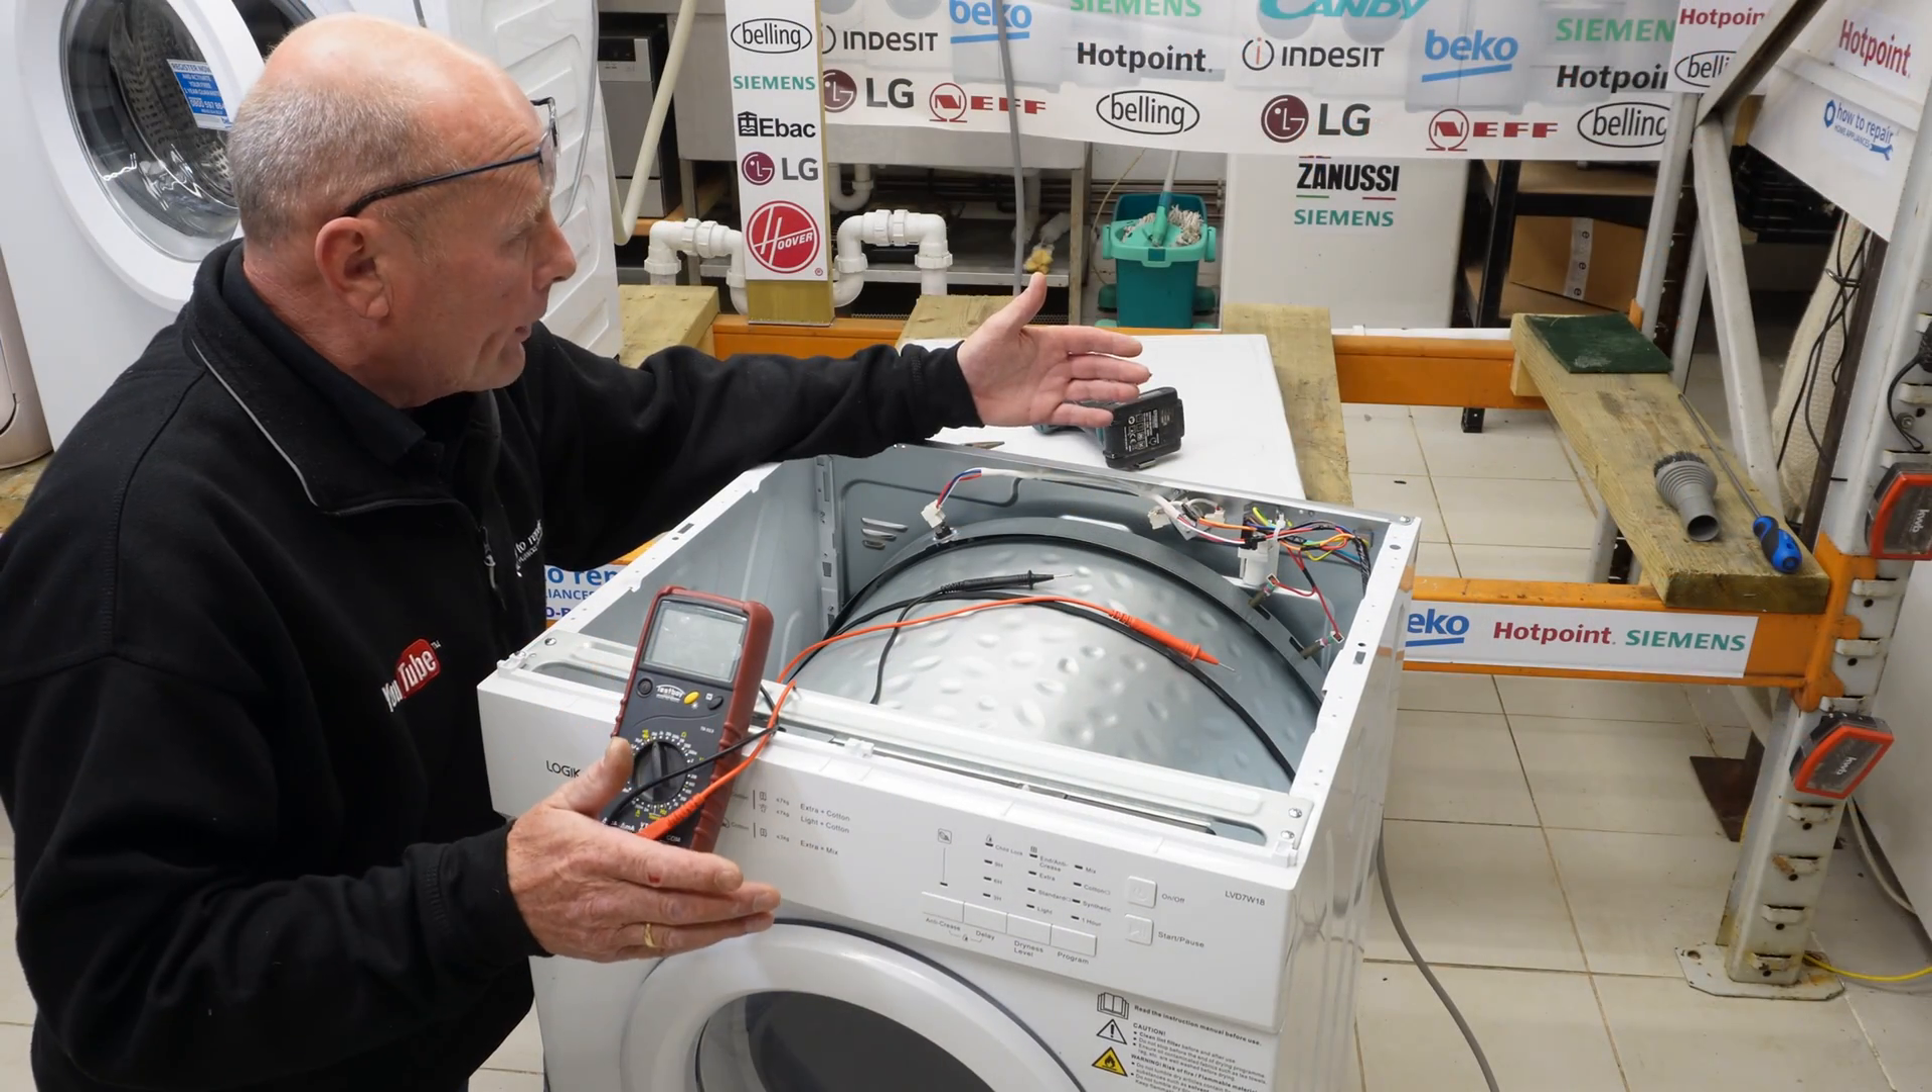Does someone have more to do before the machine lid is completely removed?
No.